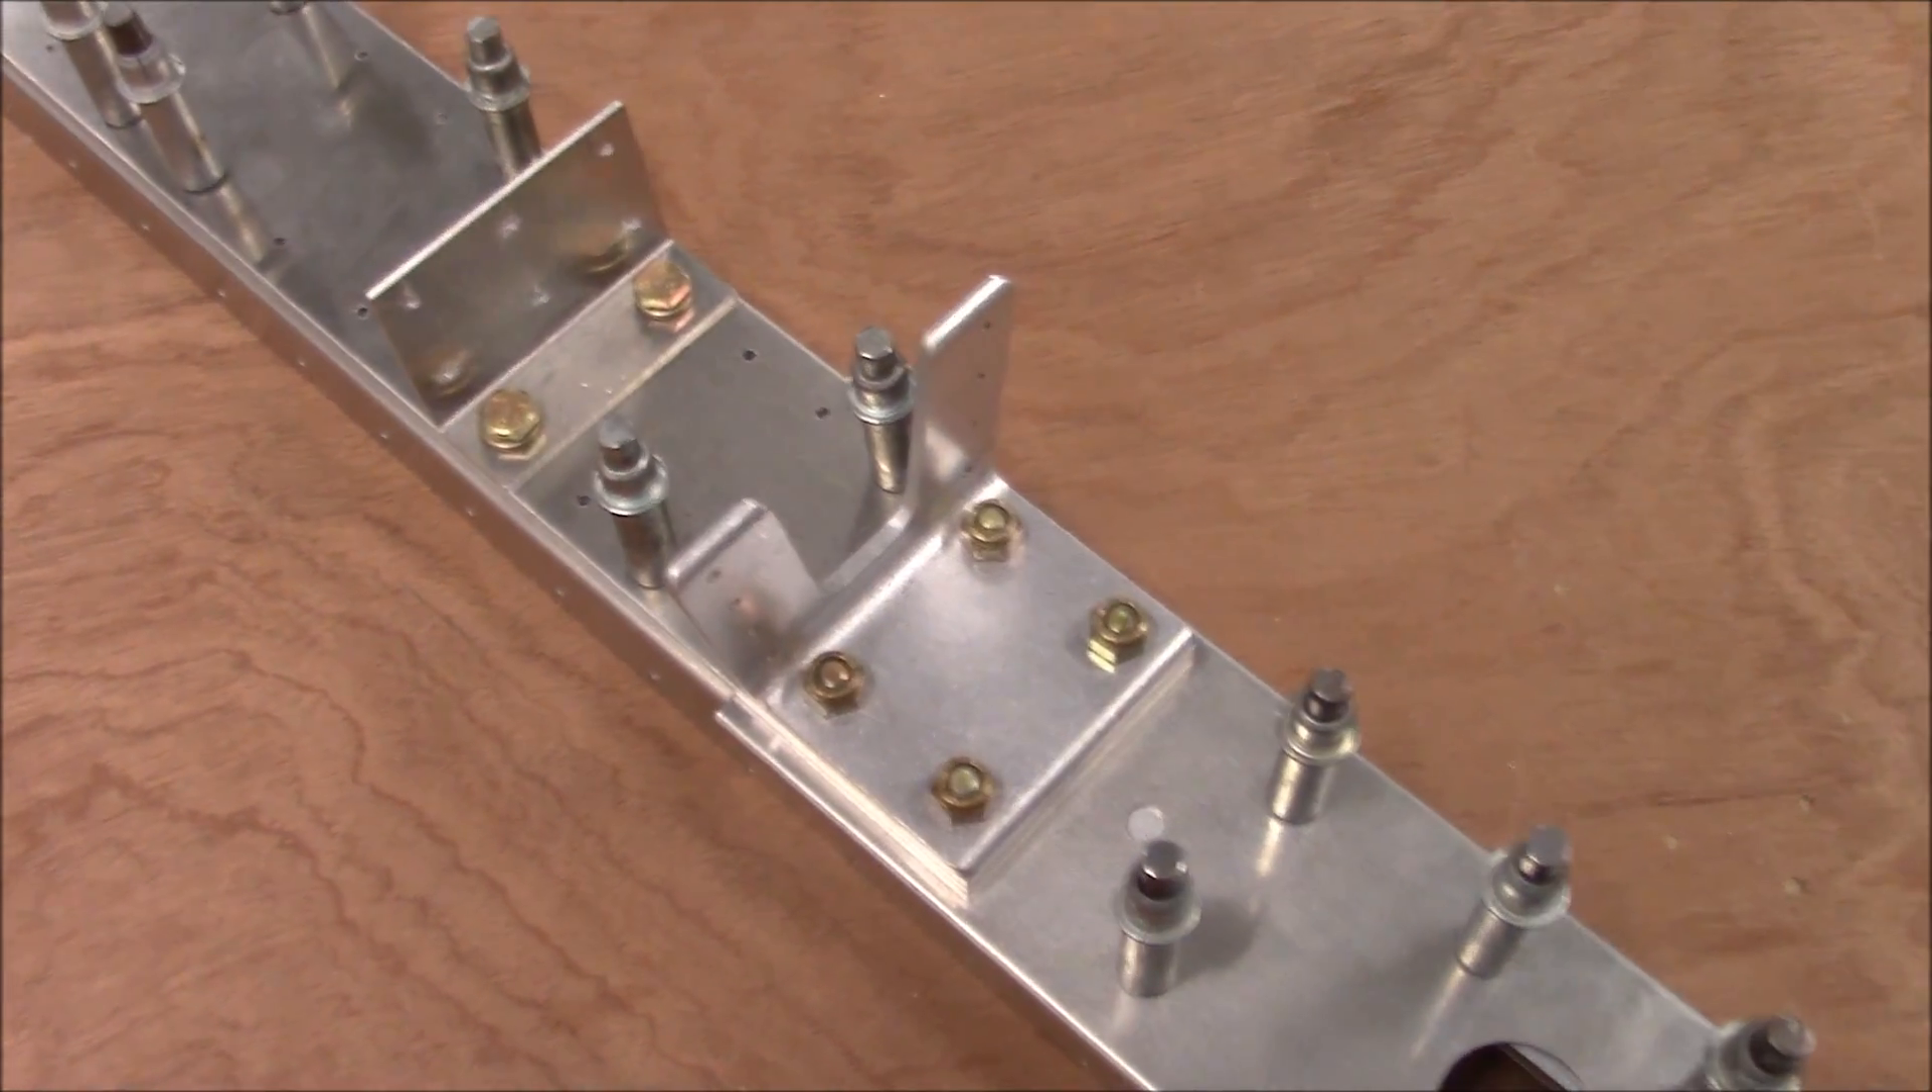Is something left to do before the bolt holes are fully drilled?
No.